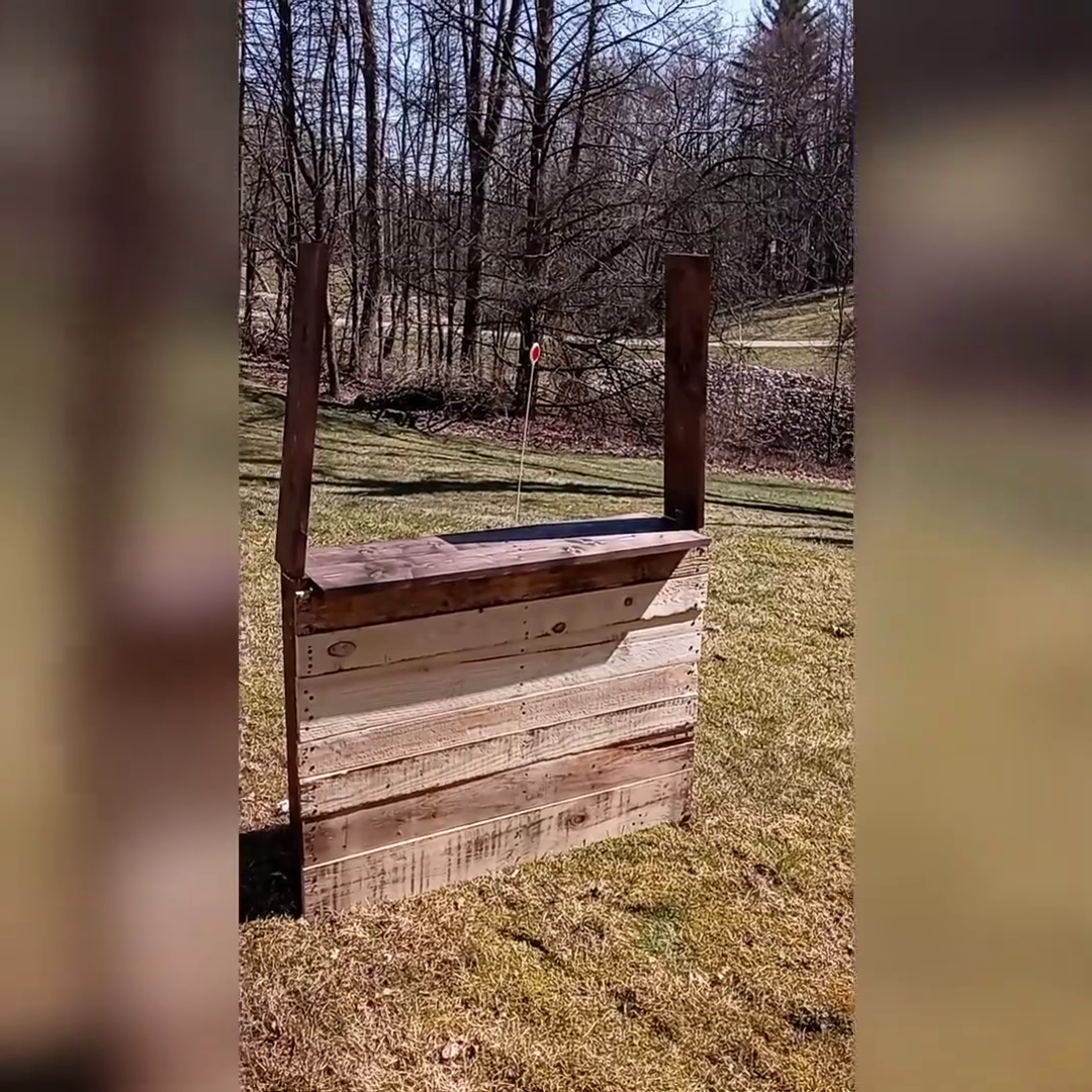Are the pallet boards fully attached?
Yes.